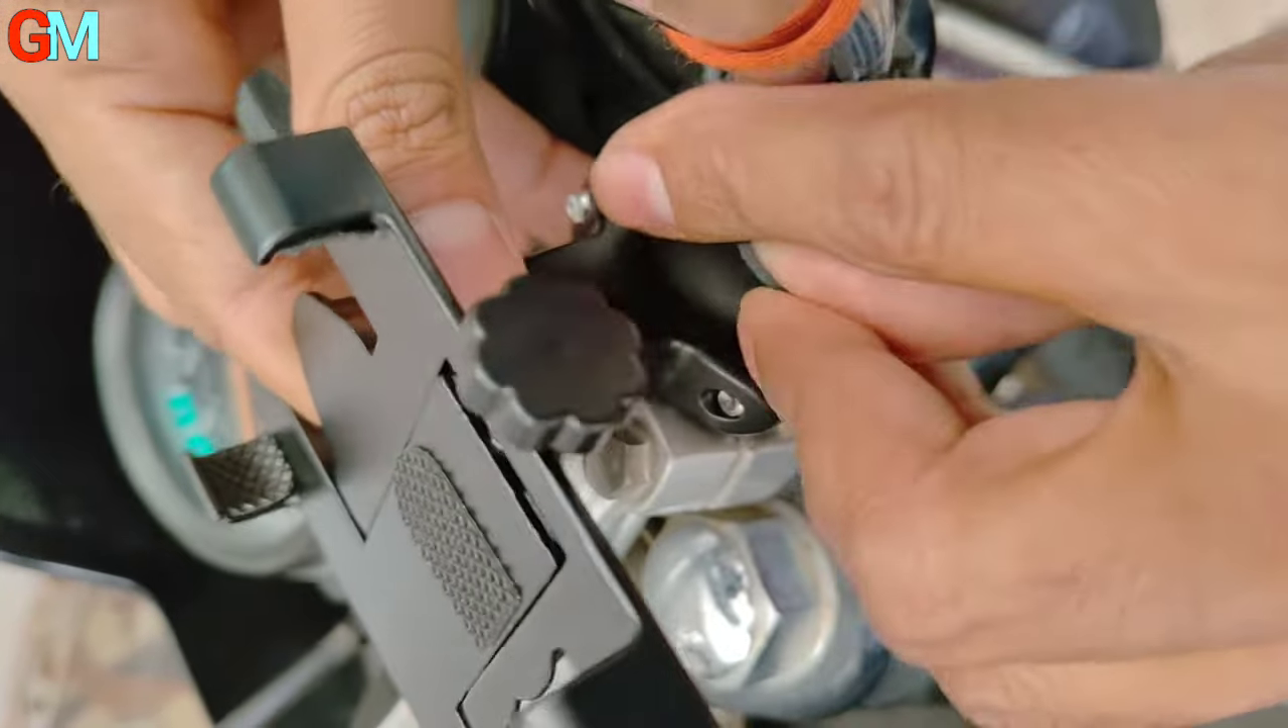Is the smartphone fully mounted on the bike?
No.